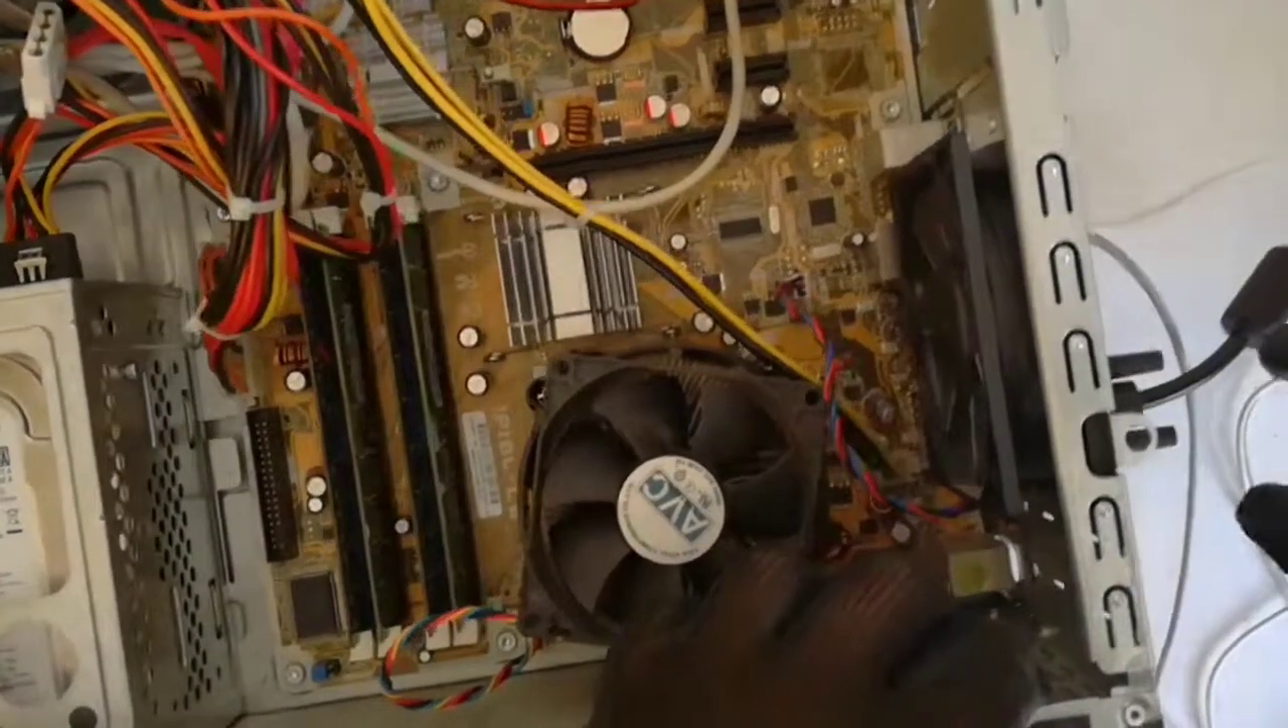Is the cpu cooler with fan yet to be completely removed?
Yes.